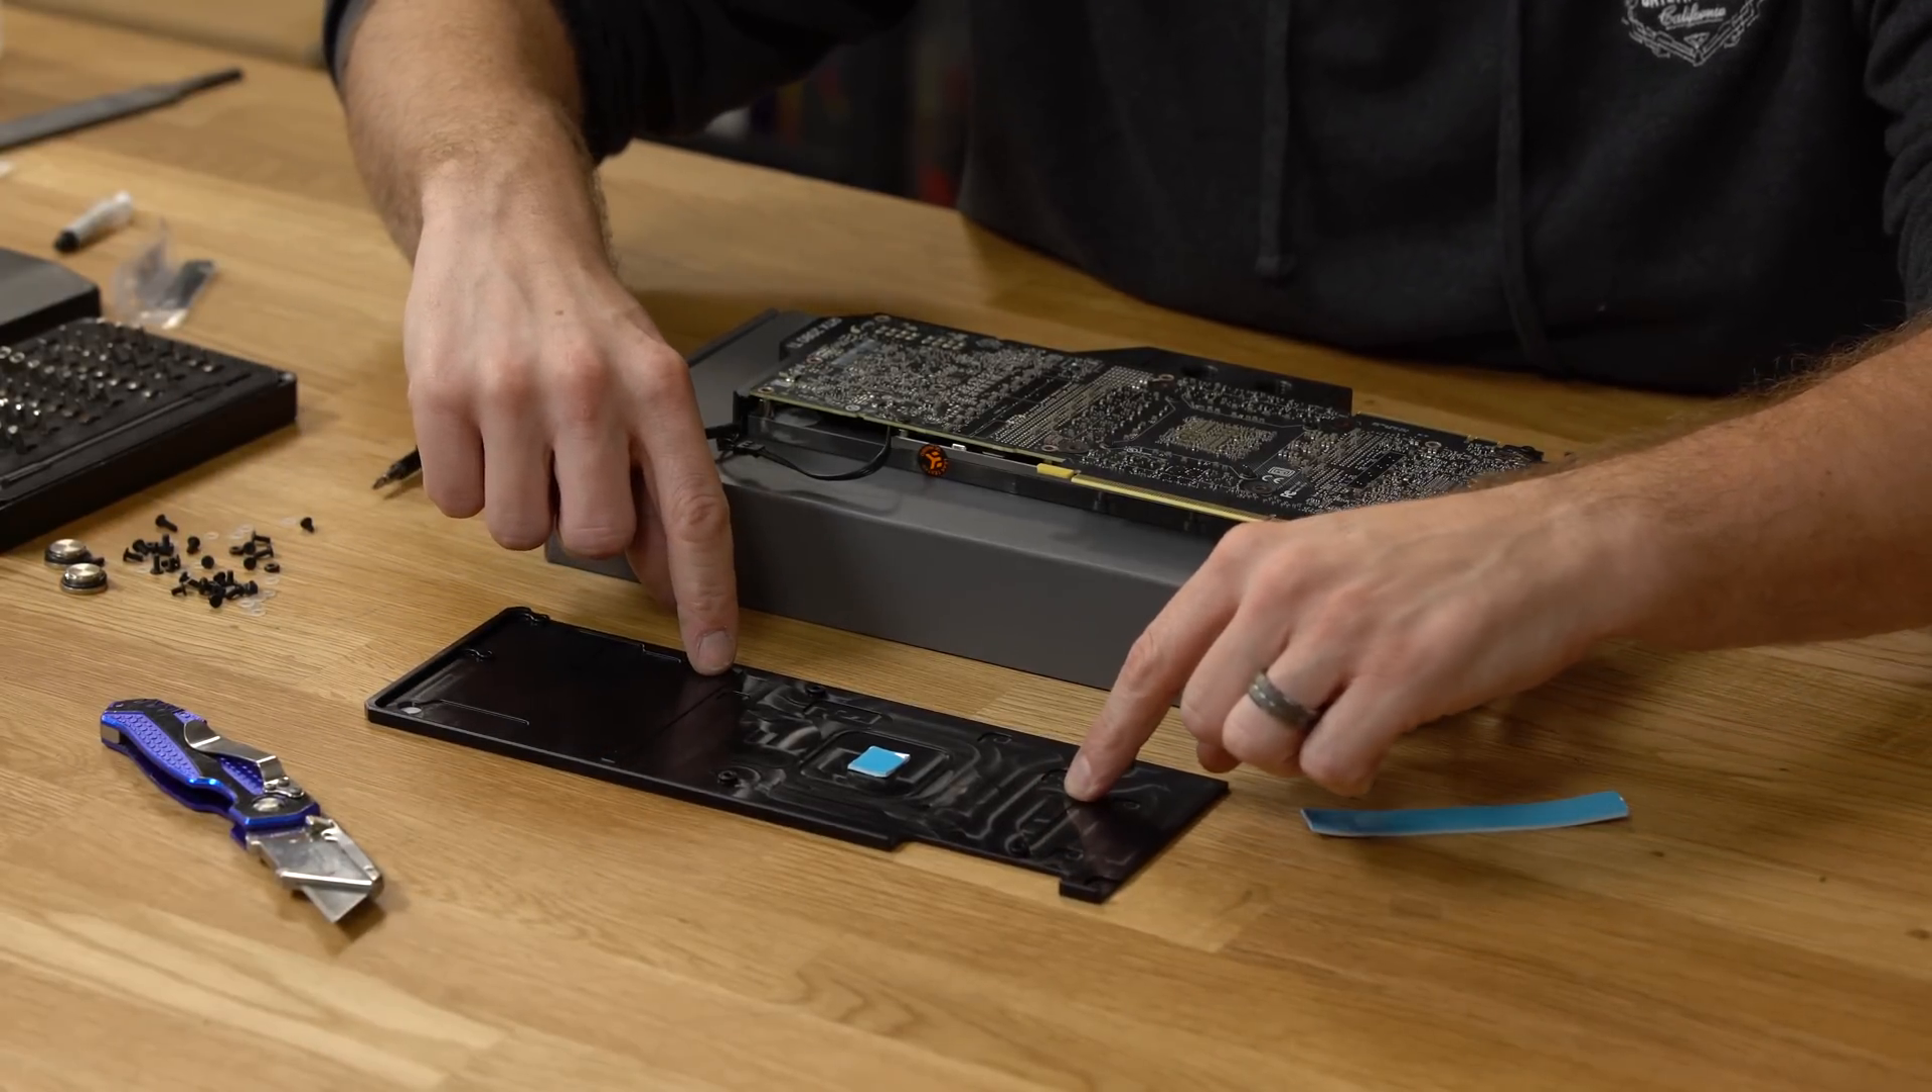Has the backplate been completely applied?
No.